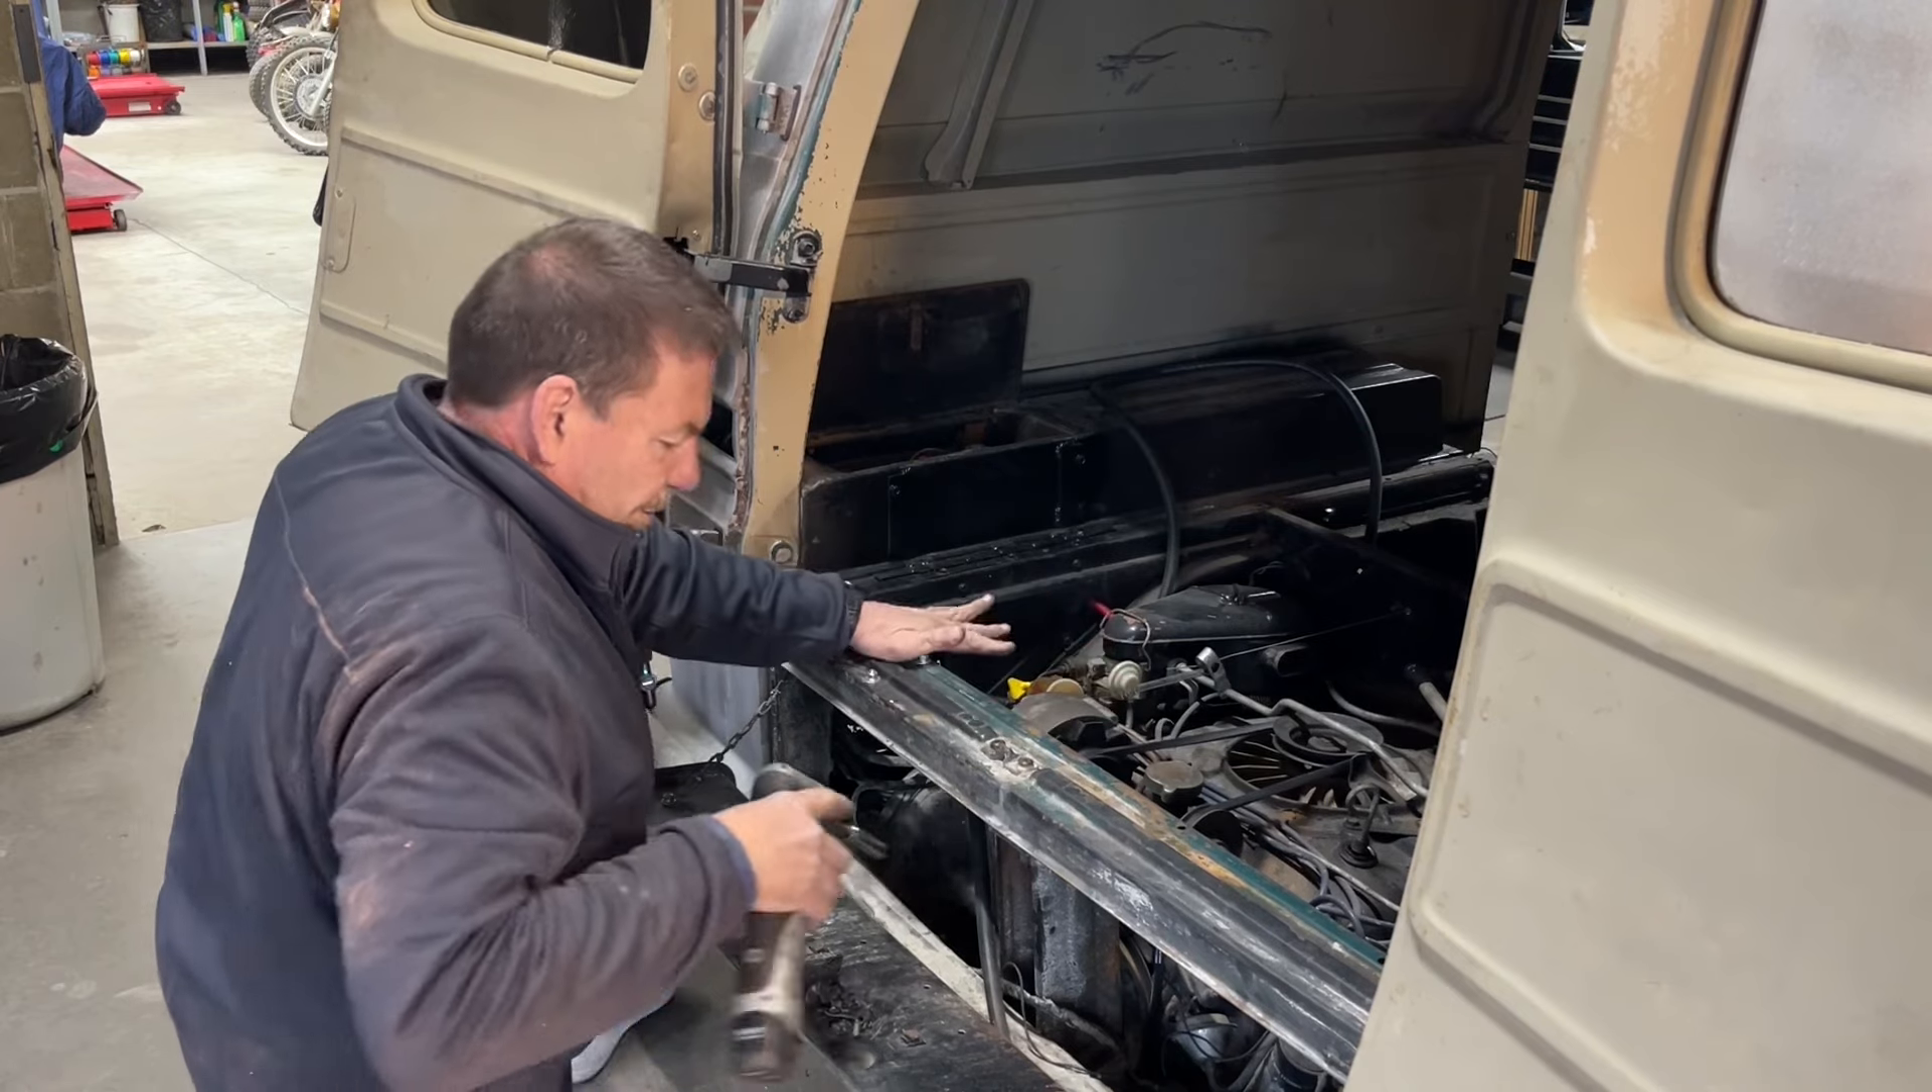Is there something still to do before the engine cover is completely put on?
Yes.